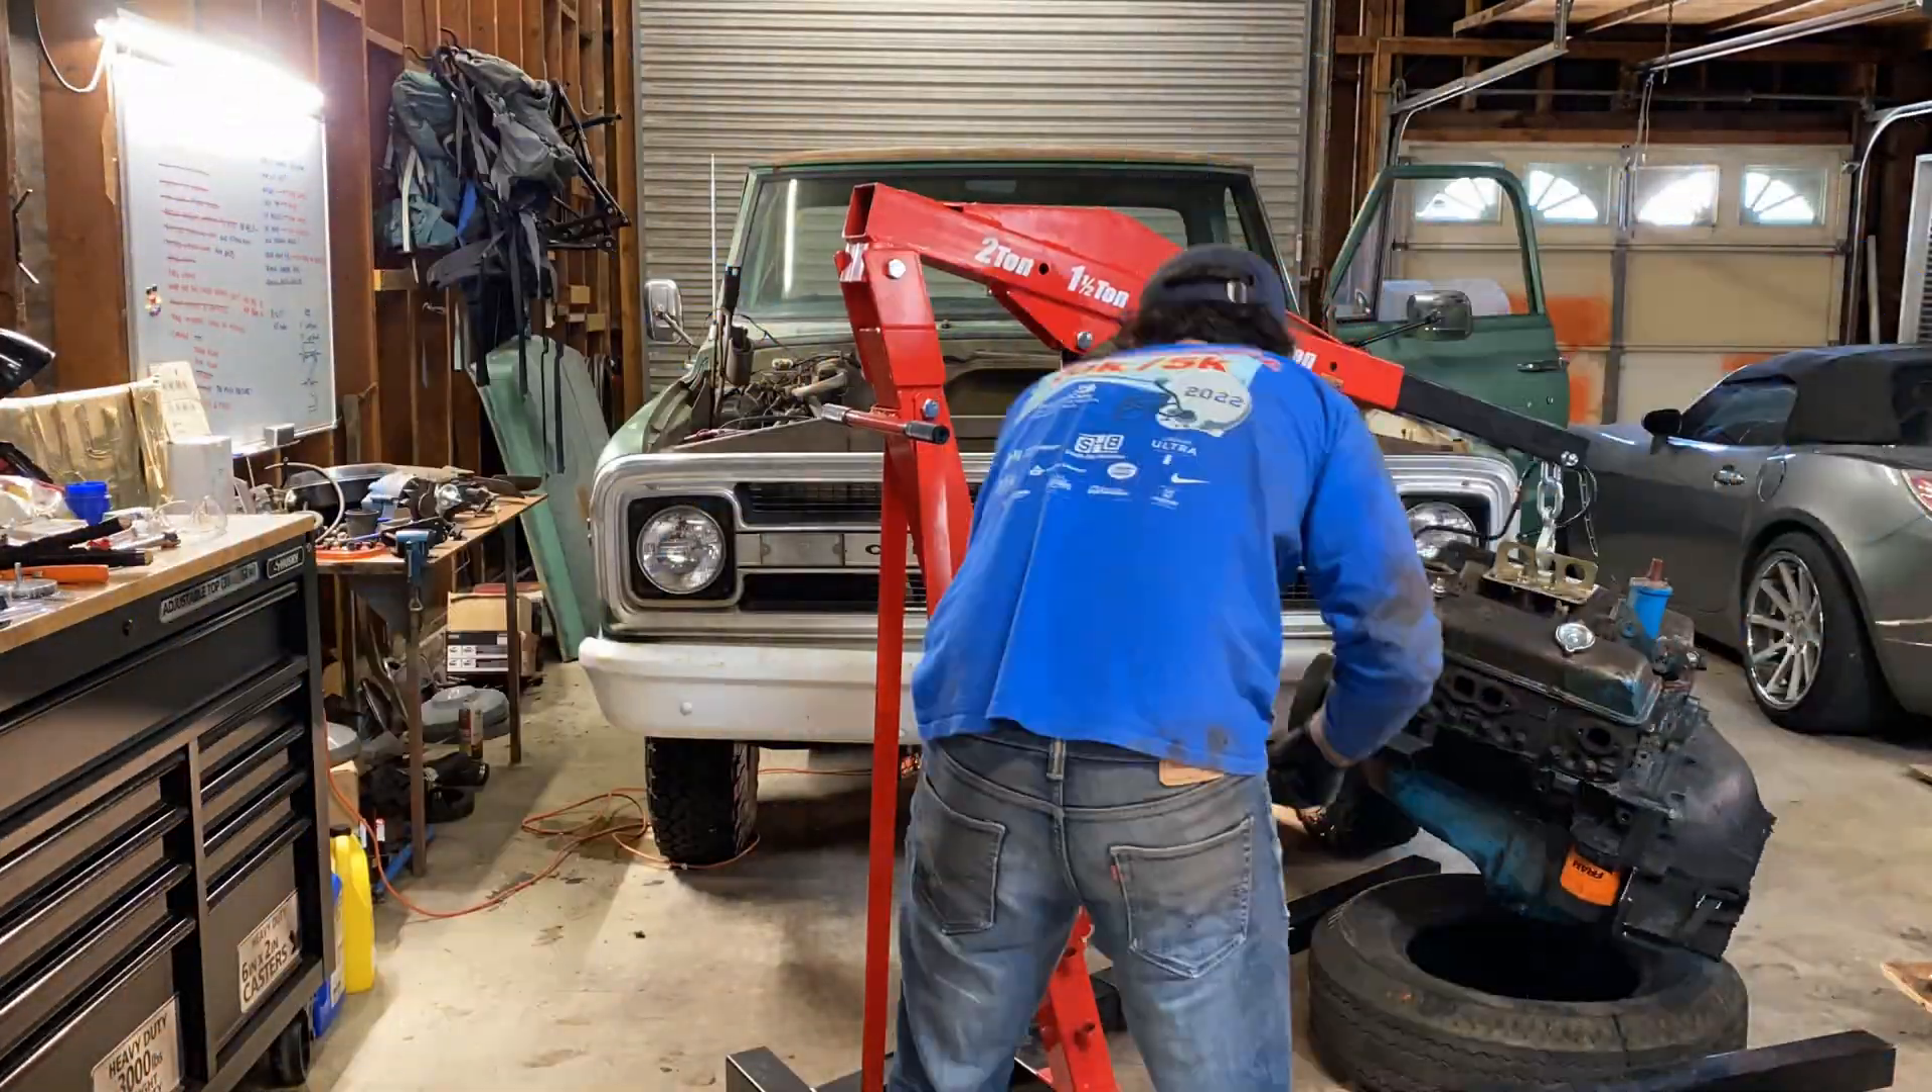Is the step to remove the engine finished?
Yes.